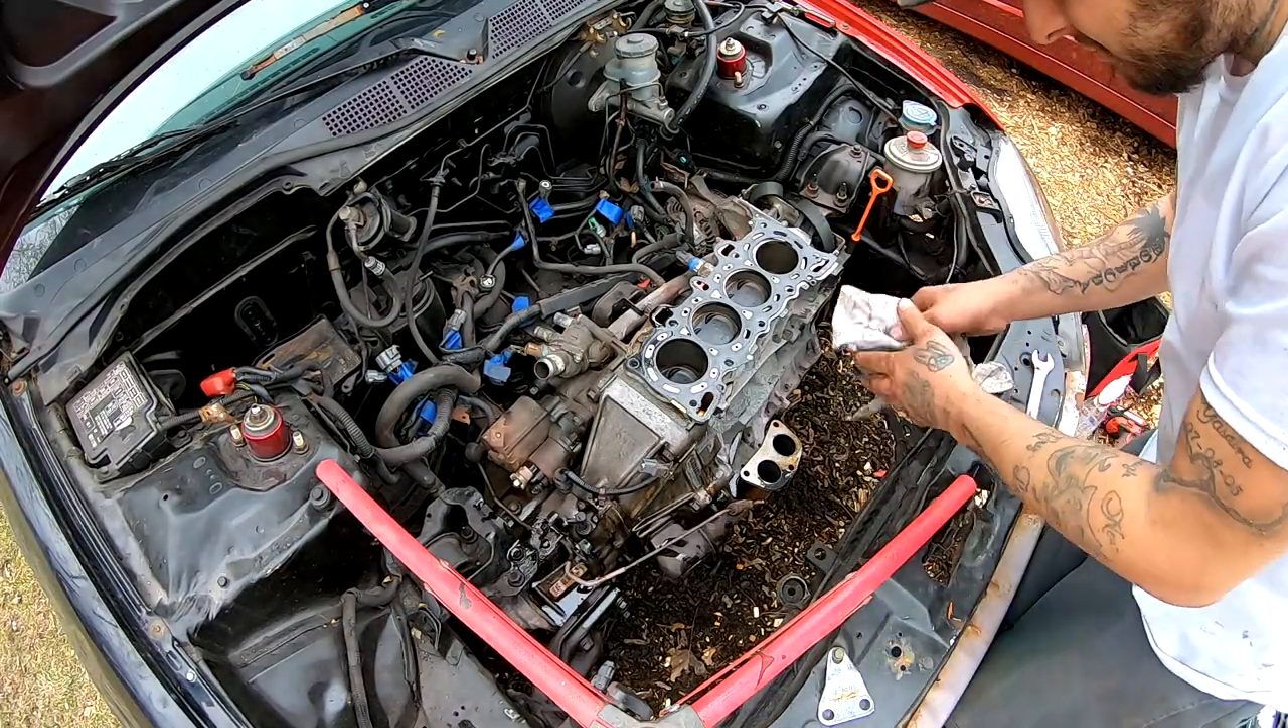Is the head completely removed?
Yes.